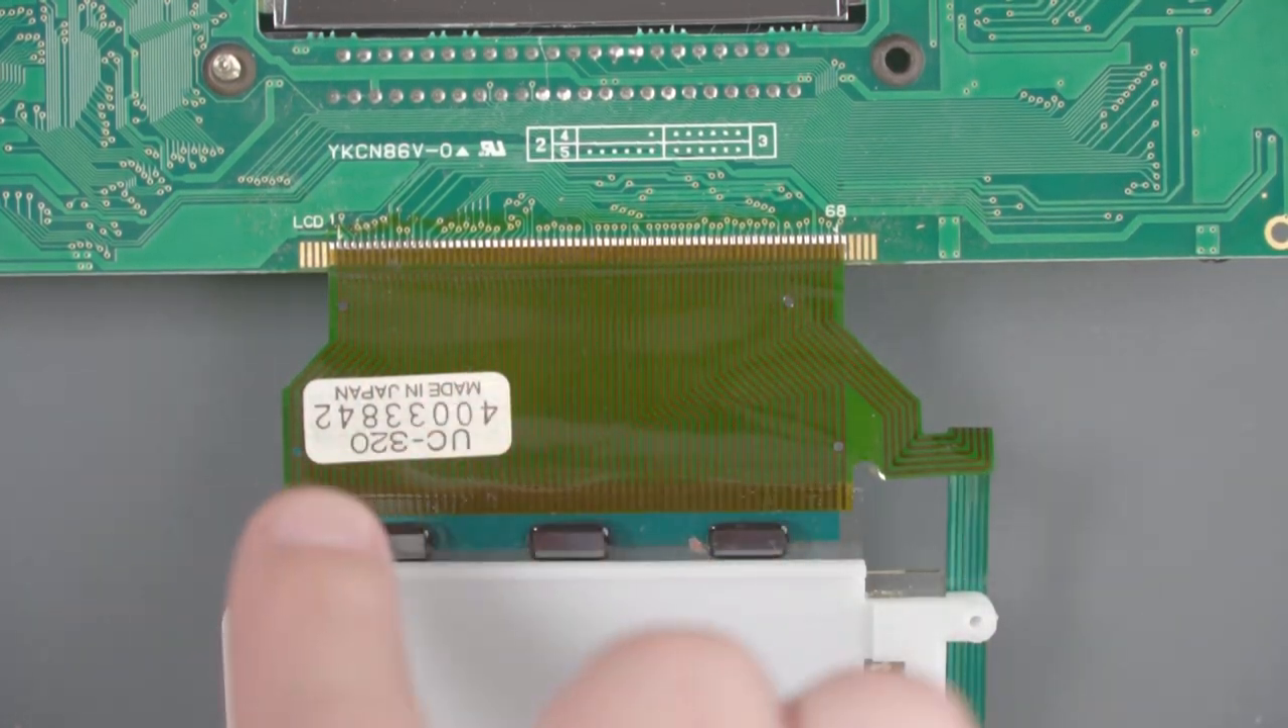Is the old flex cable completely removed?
No.